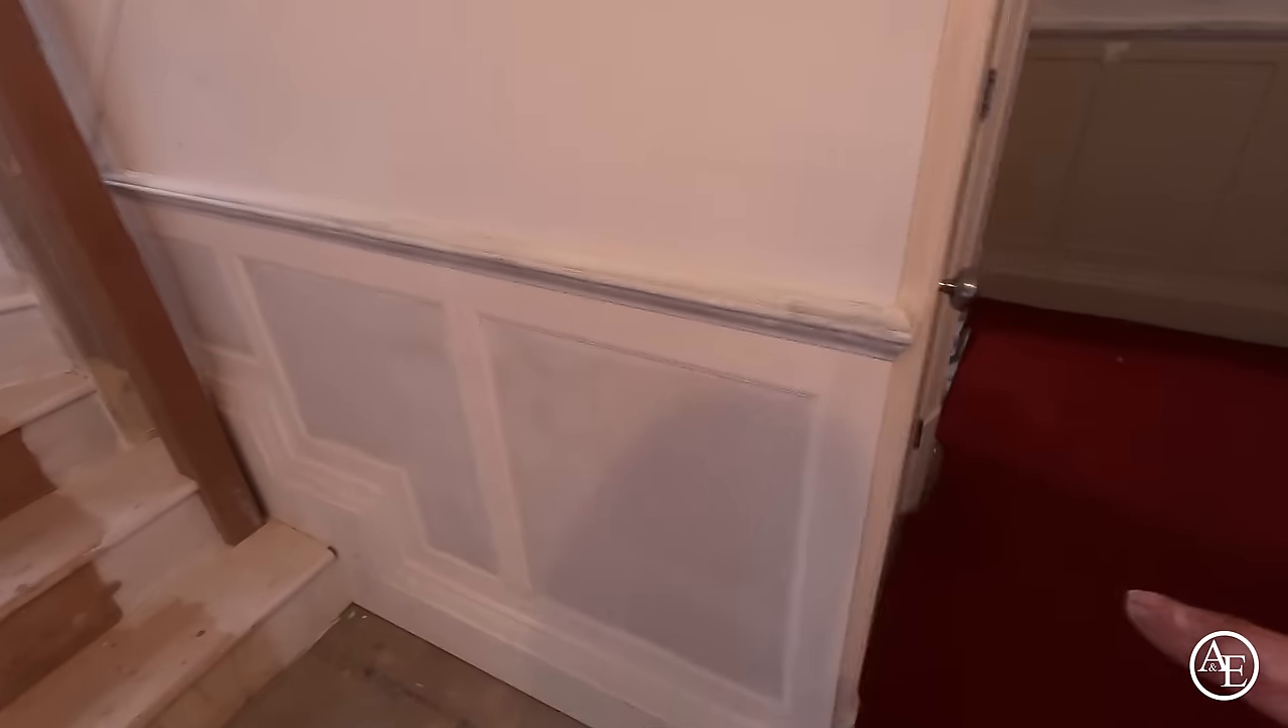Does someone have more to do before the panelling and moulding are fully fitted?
No.